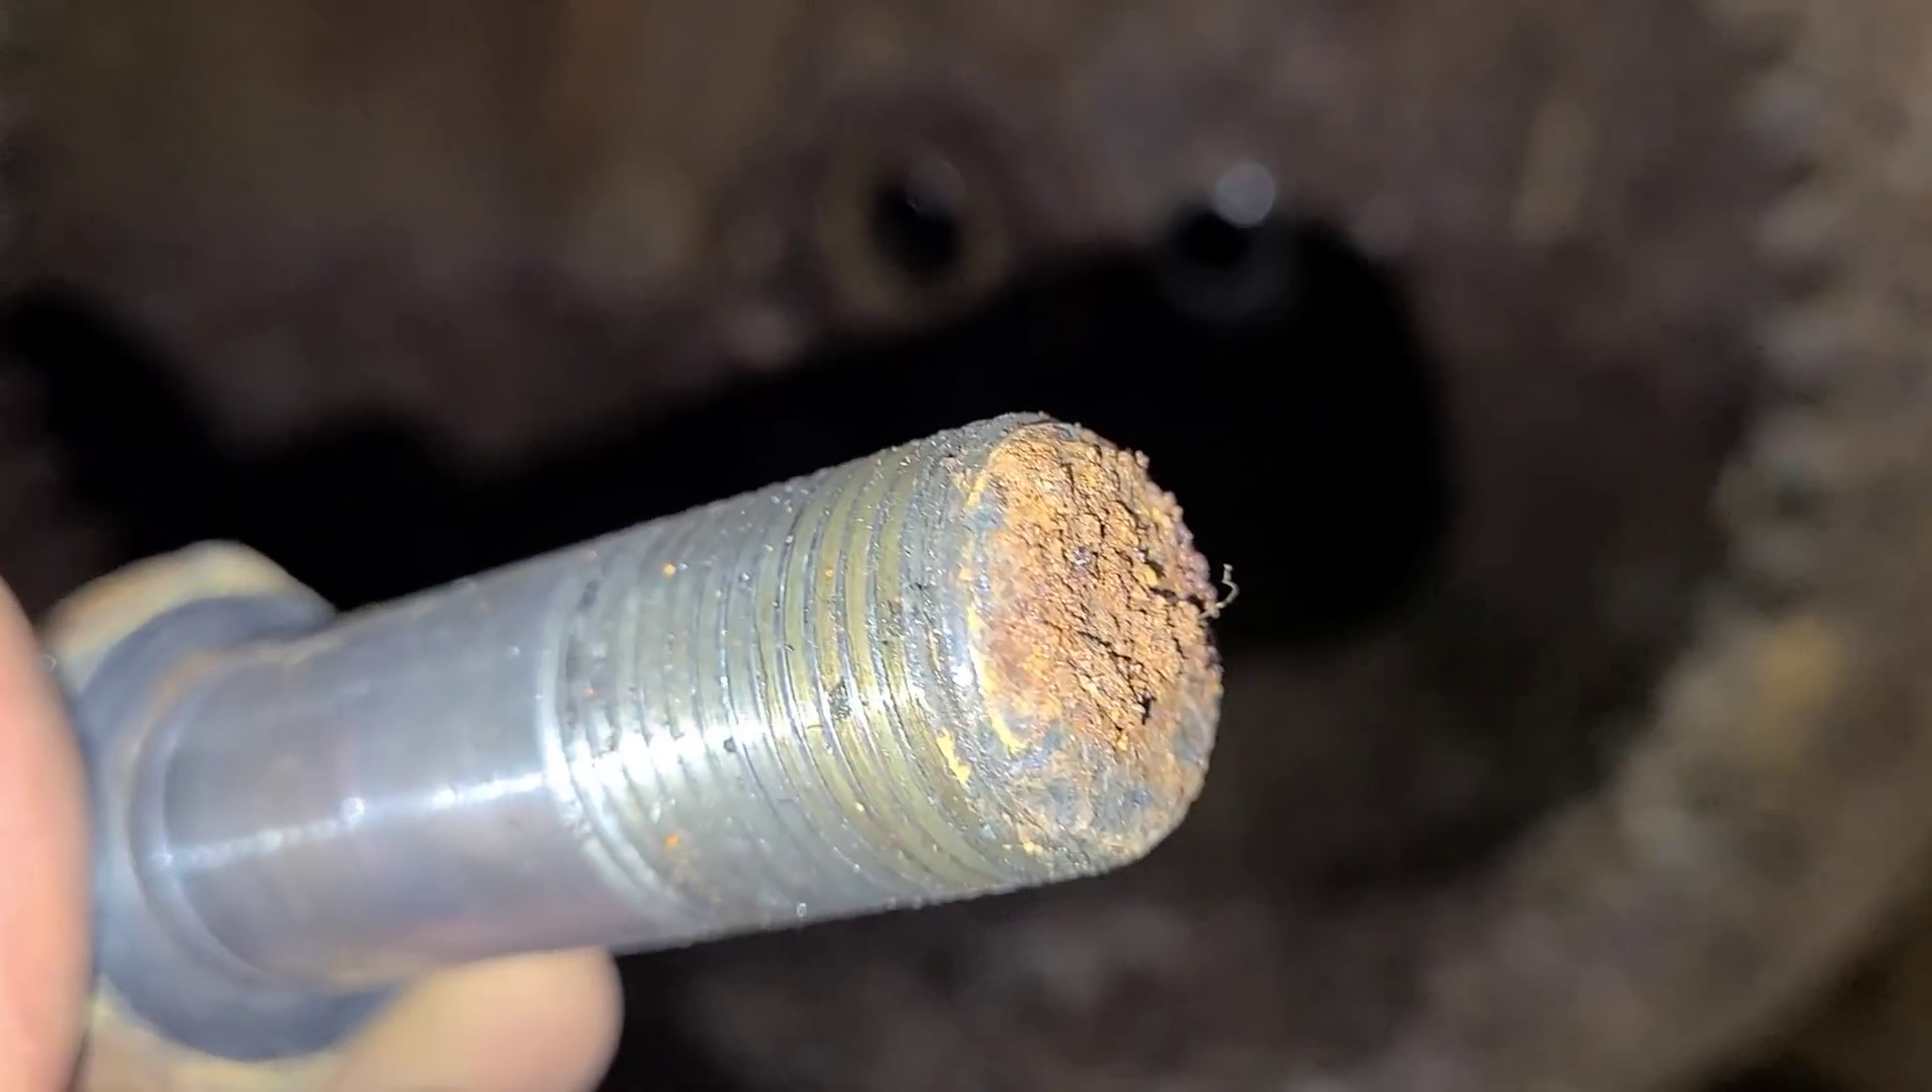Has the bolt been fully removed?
Yes.